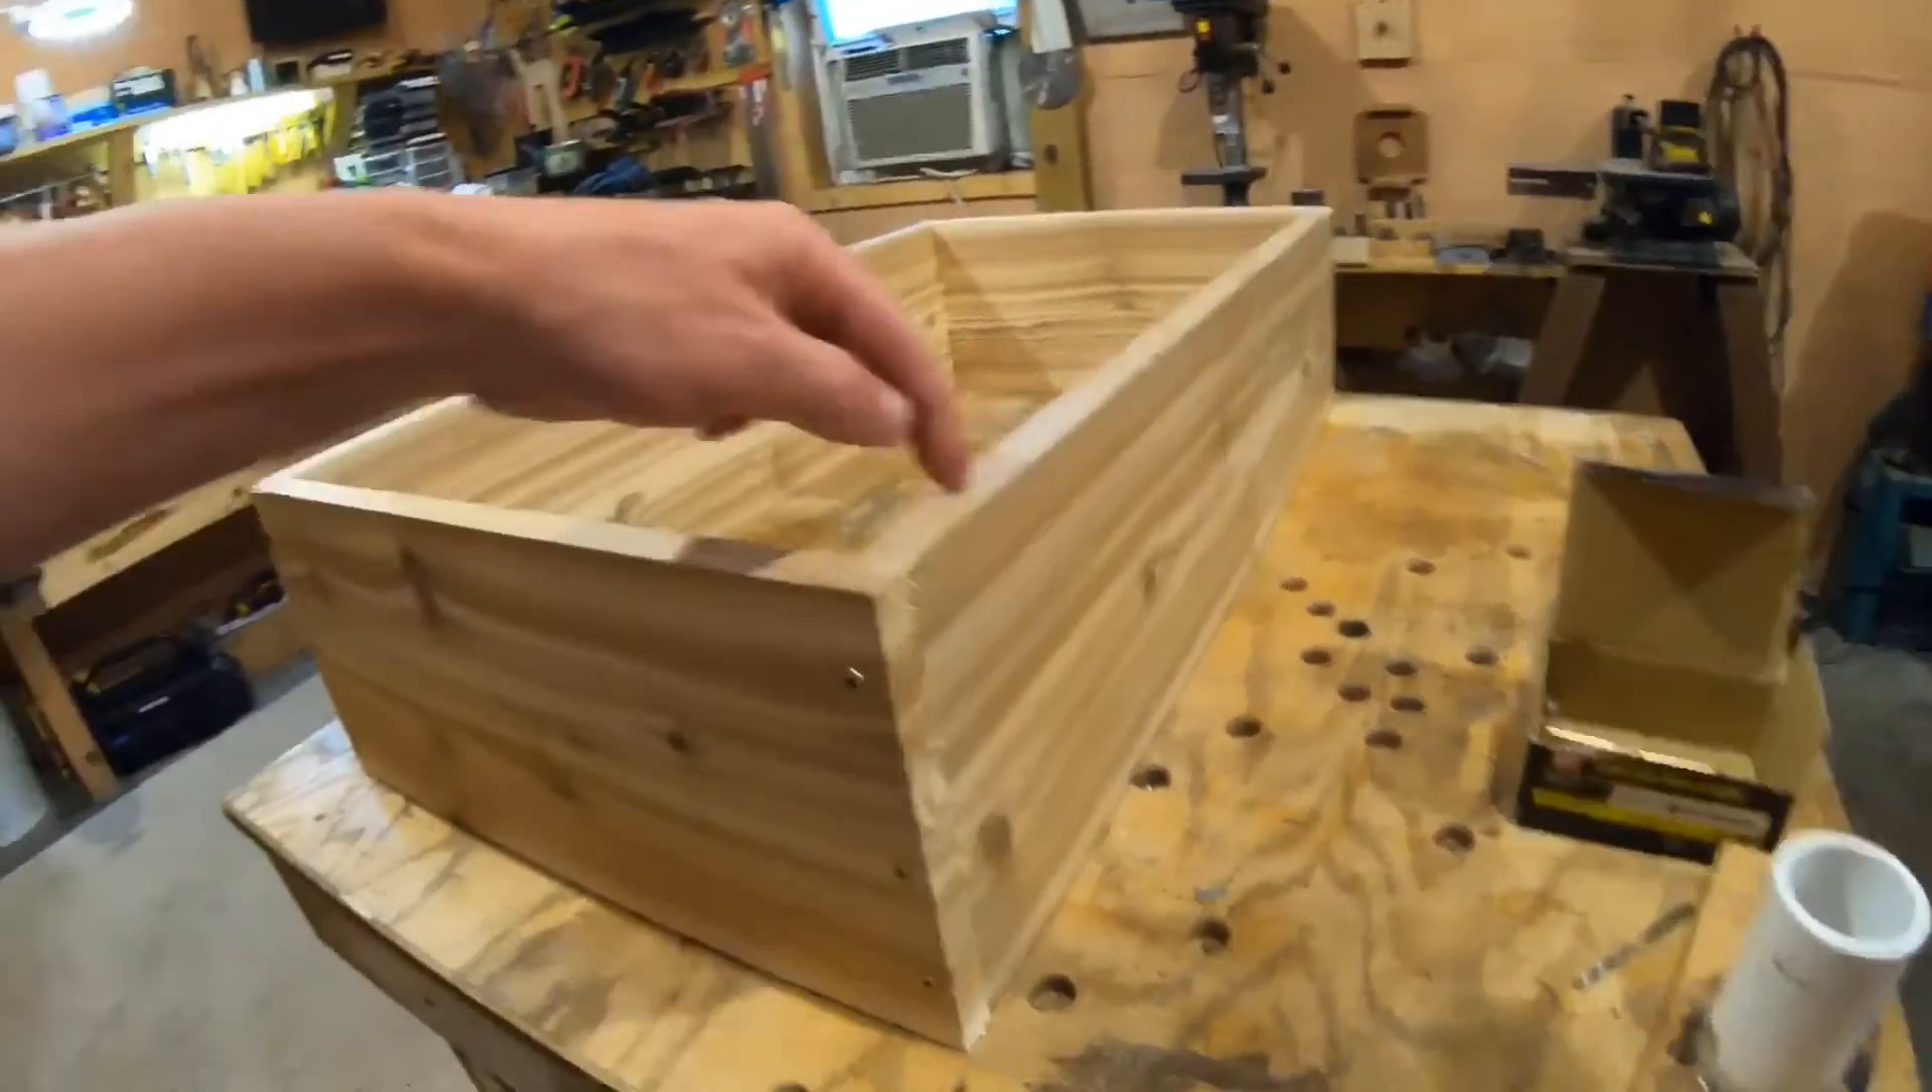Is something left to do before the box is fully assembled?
No.